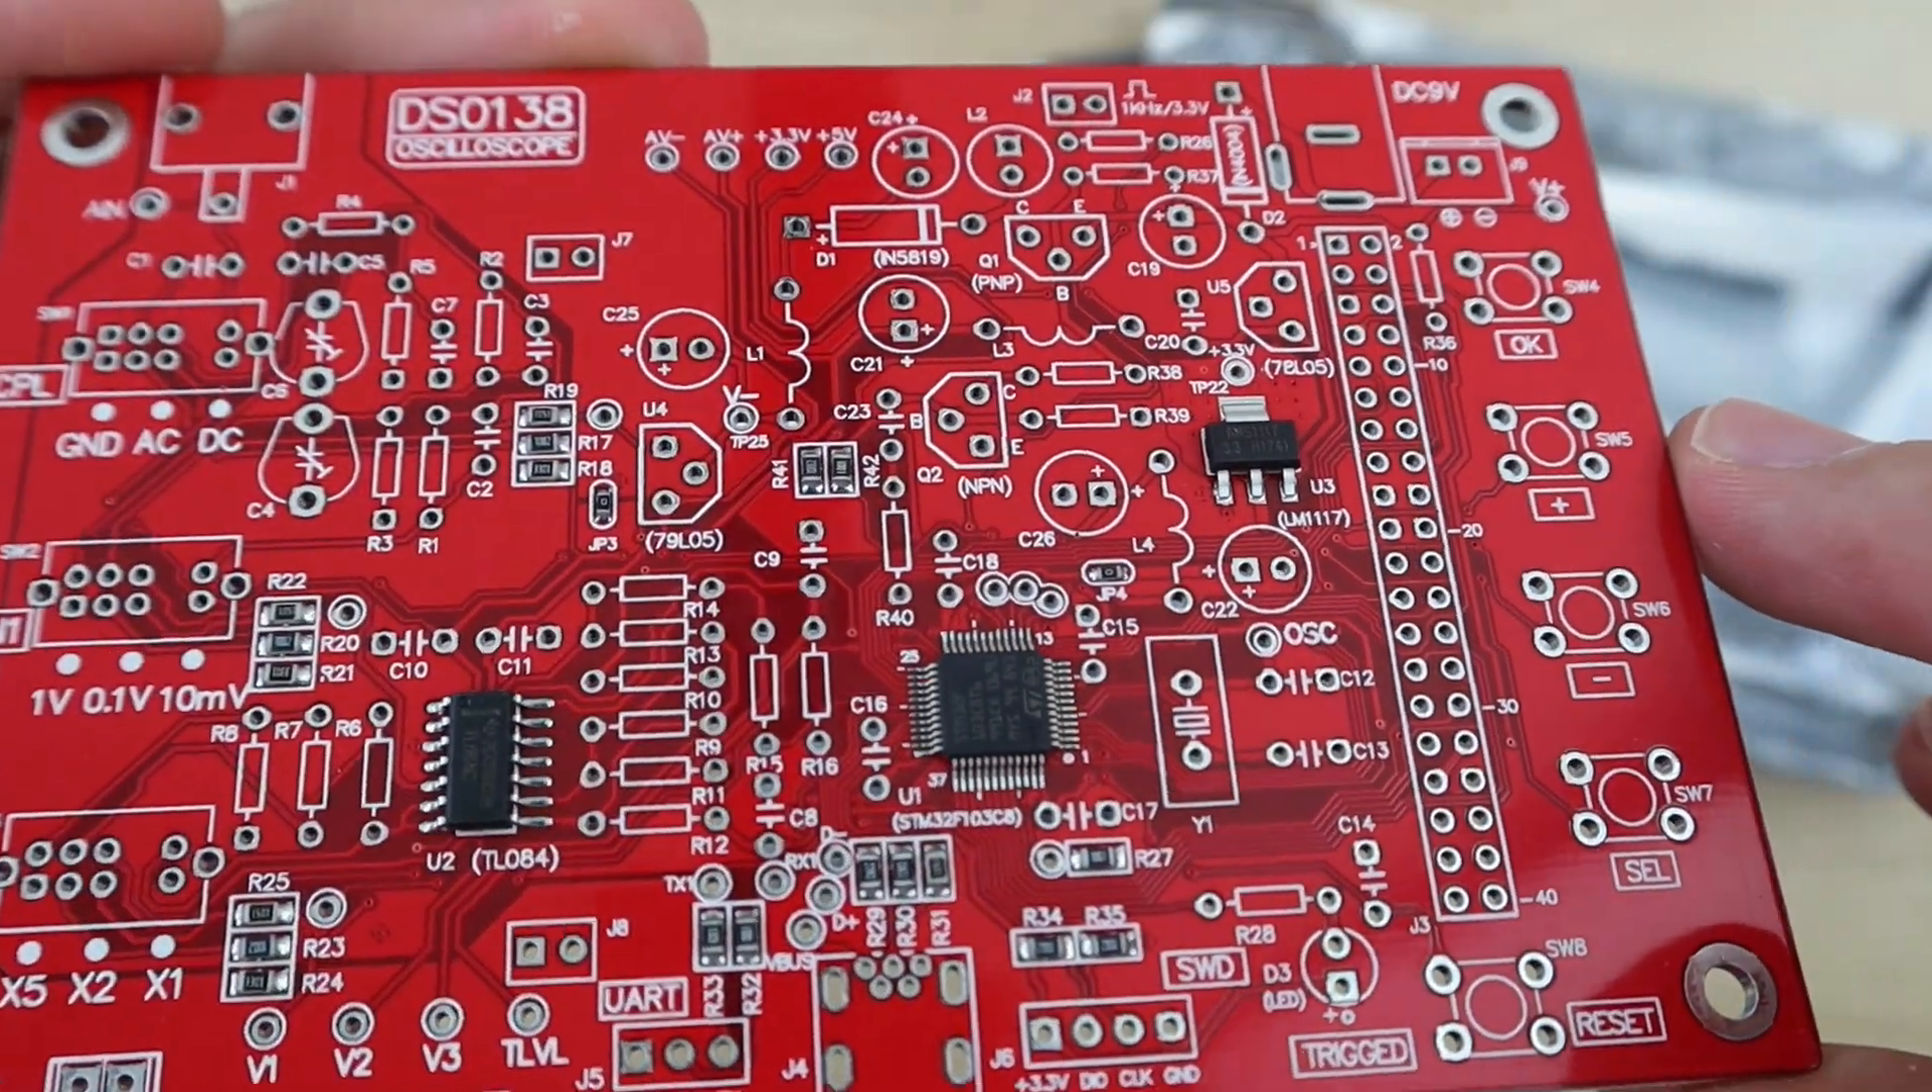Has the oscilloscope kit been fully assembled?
No.